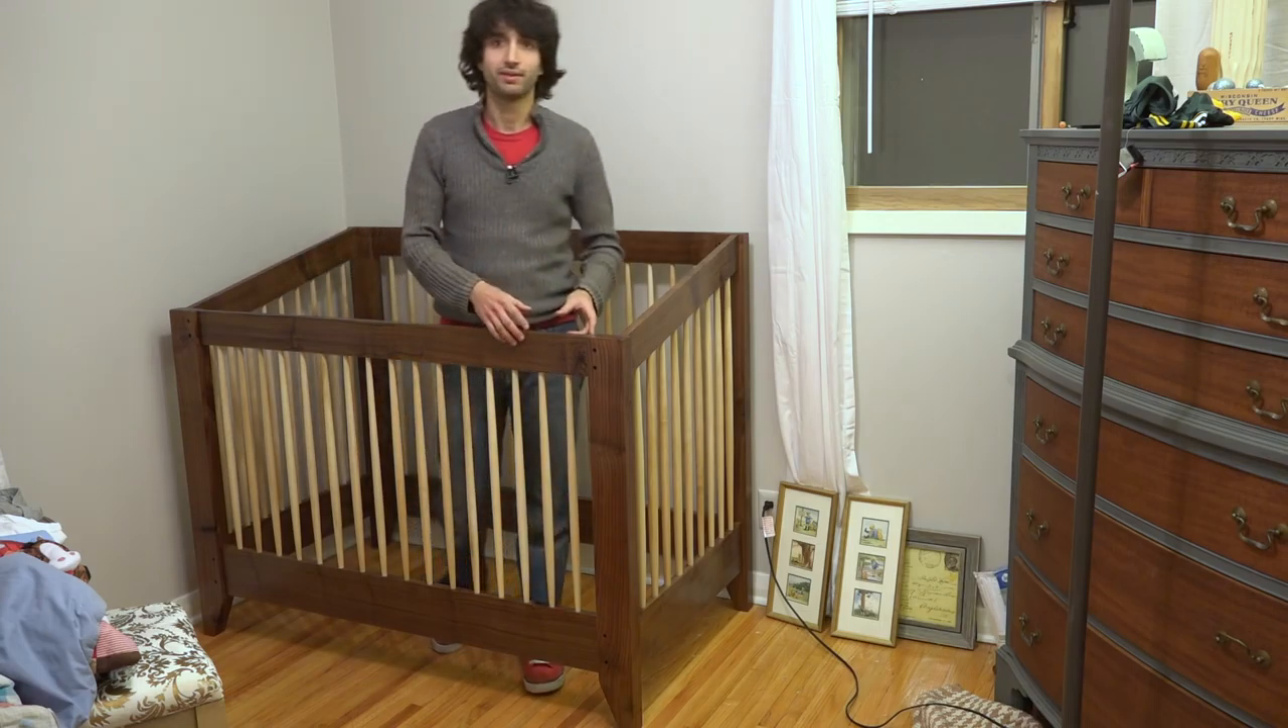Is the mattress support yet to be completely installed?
Yes.